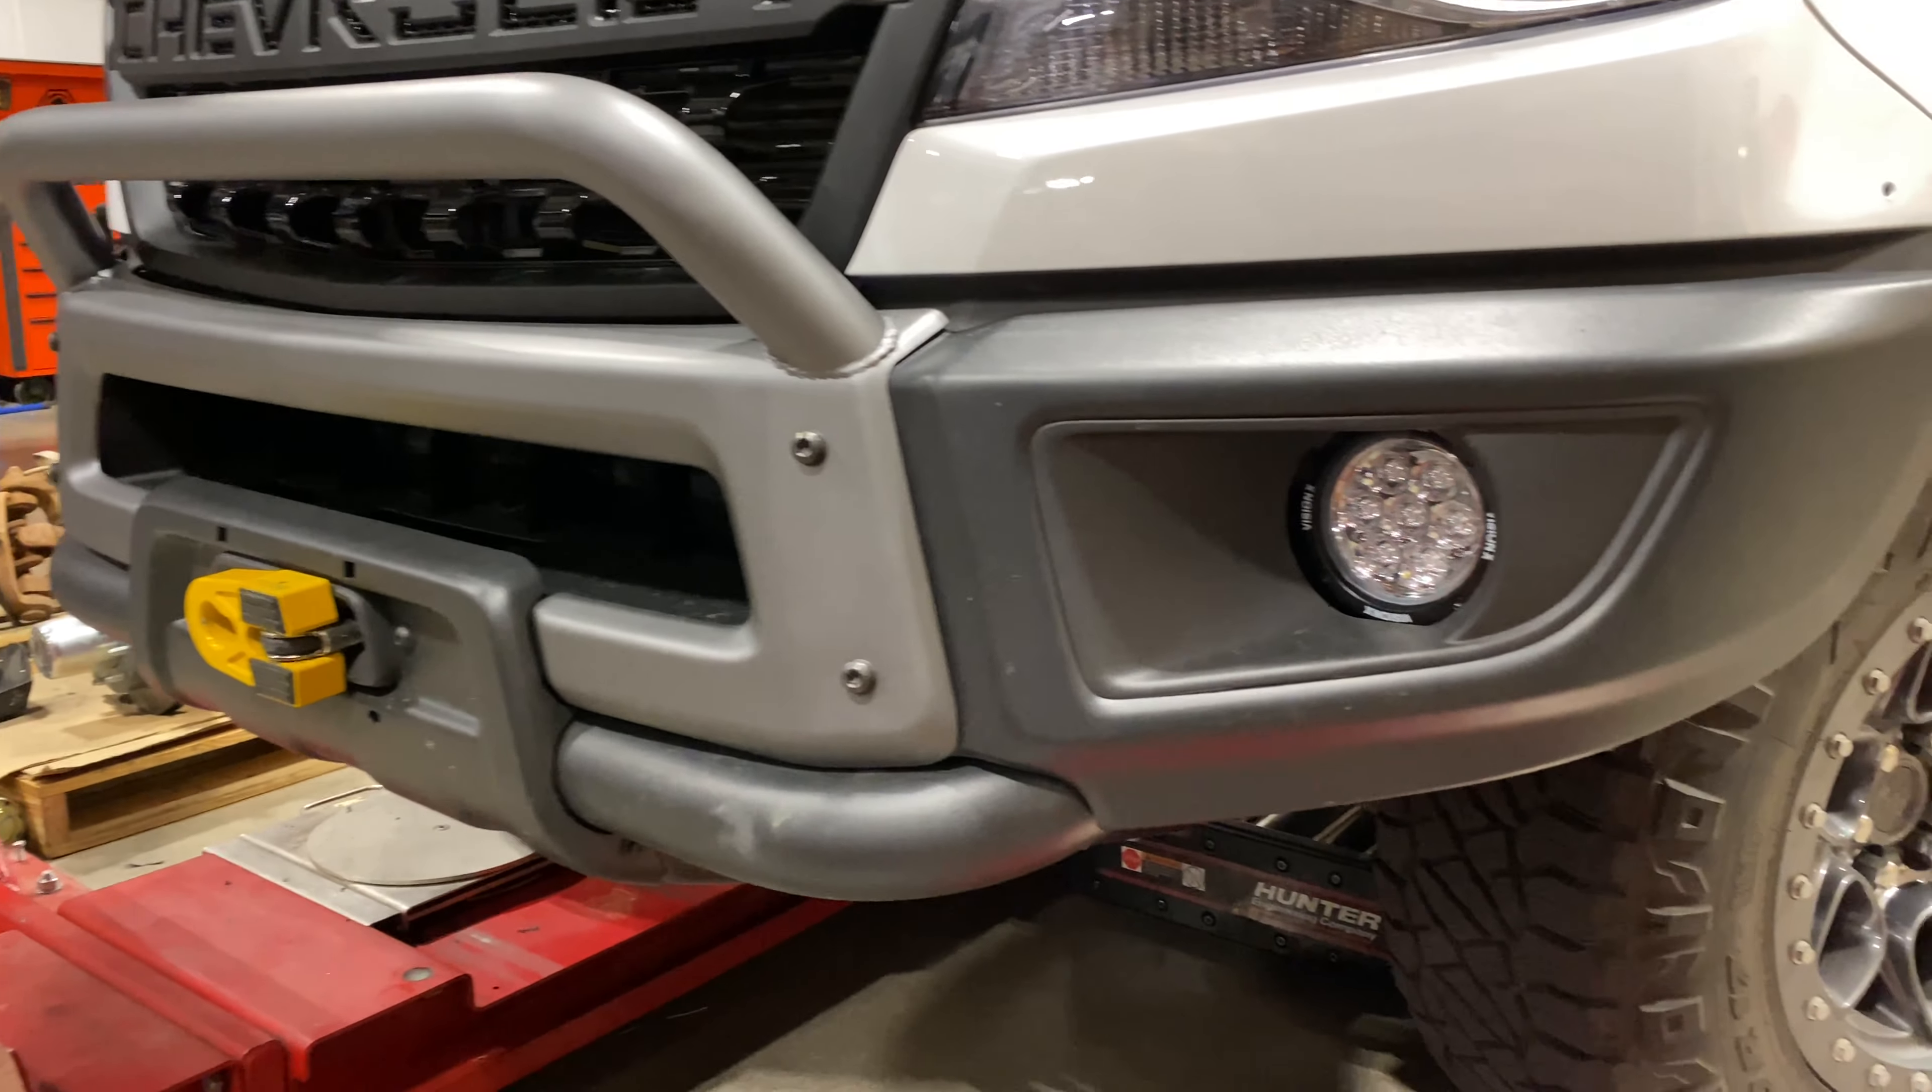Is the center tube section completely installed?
Yes.